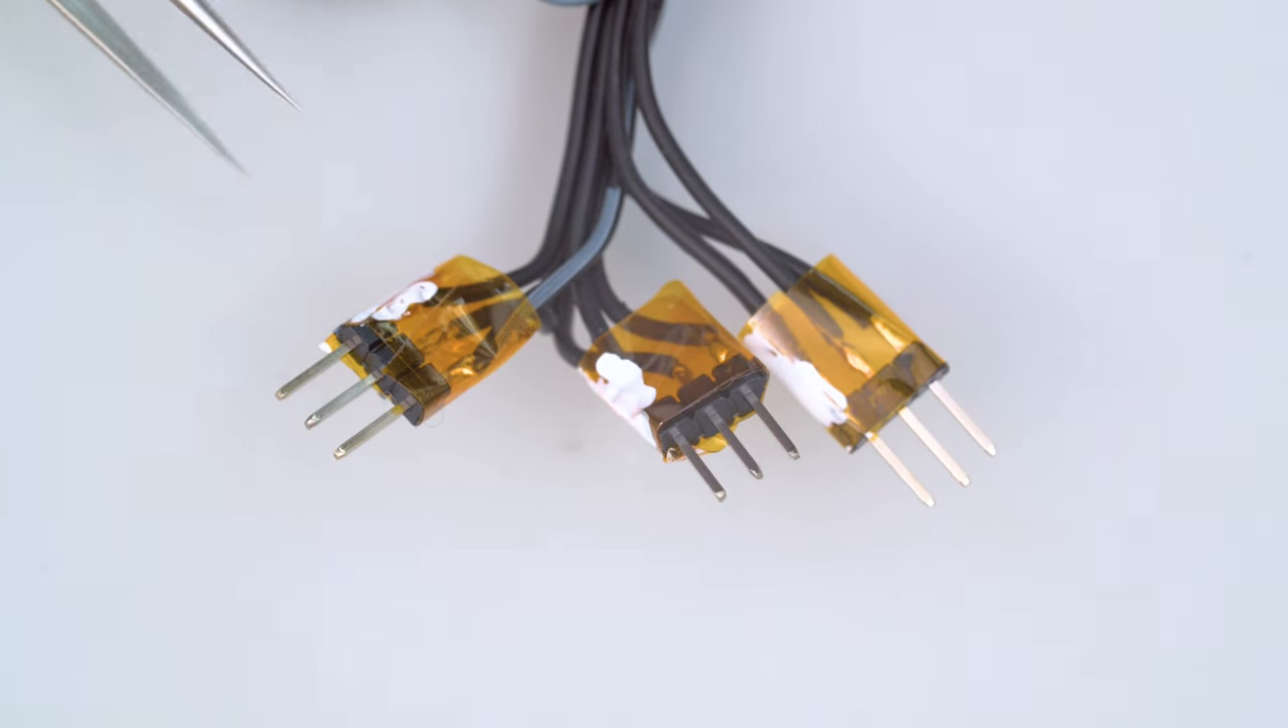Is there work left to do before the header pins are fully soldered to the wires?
No.